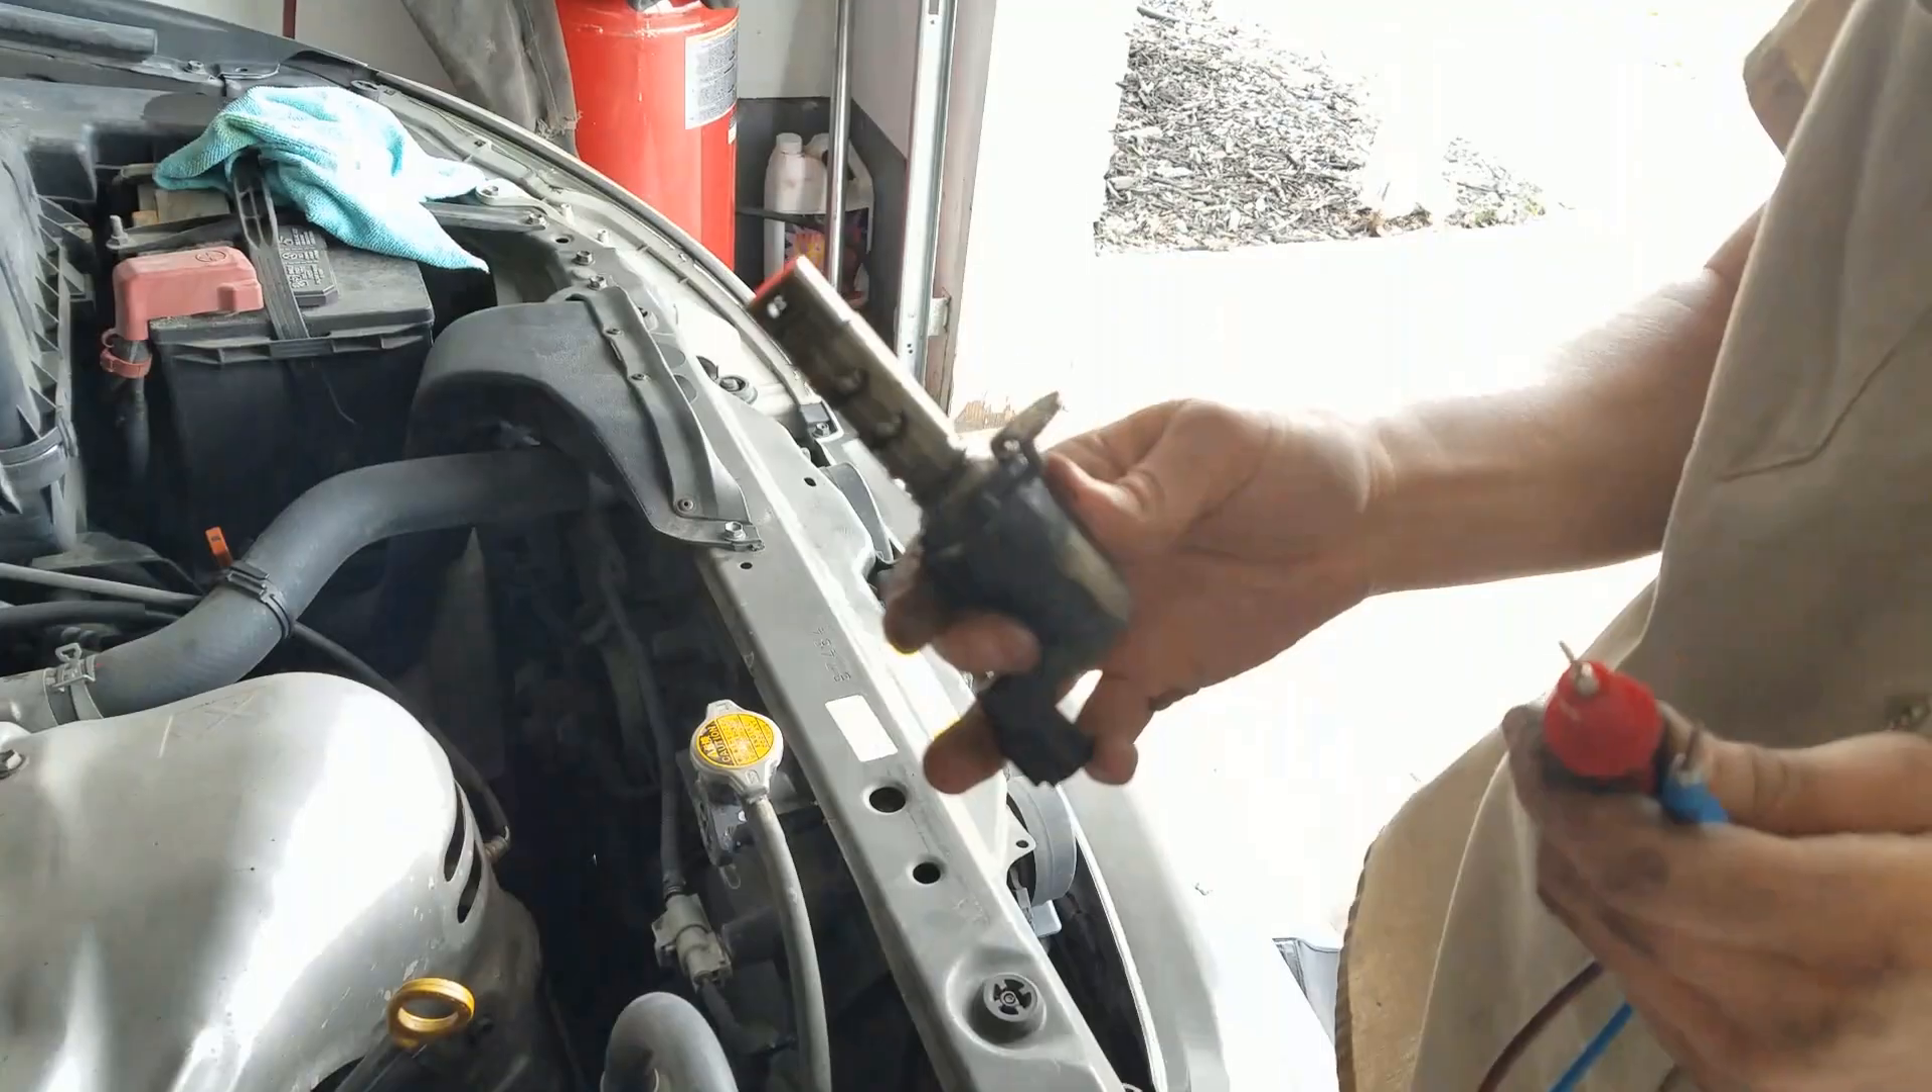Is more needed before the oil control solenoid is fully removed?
No.